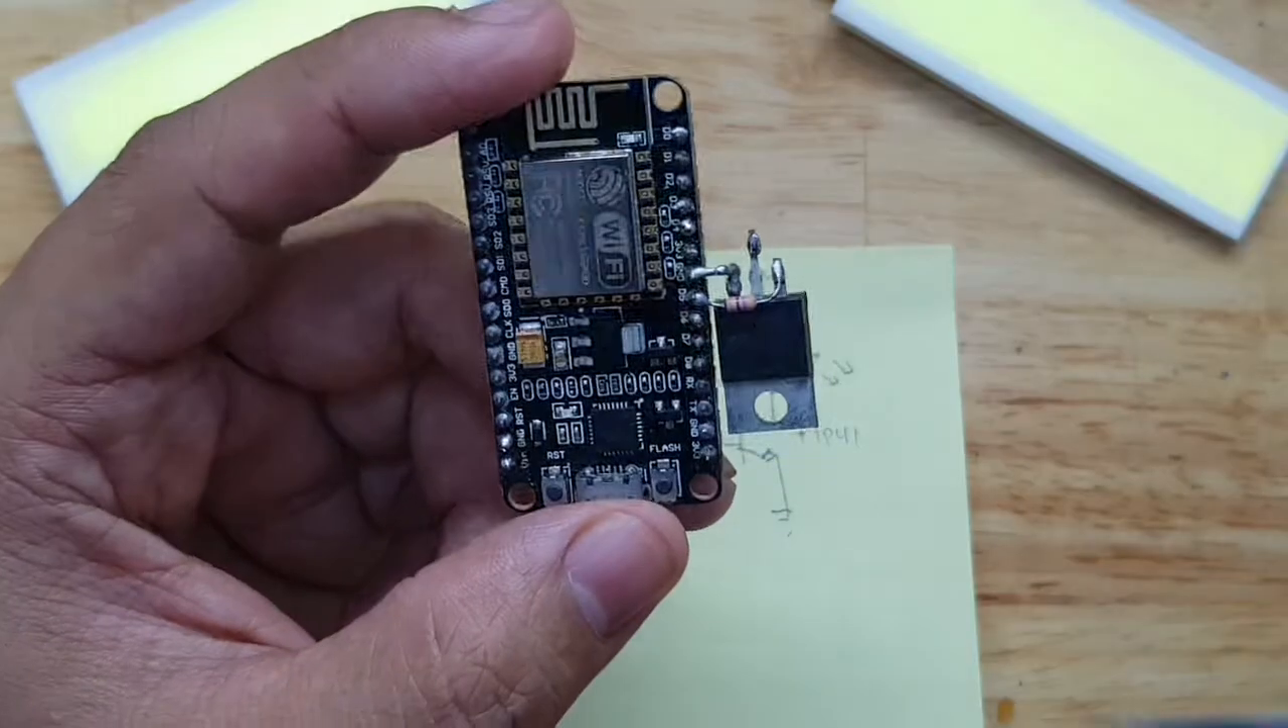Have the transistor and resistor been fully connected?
Yes.